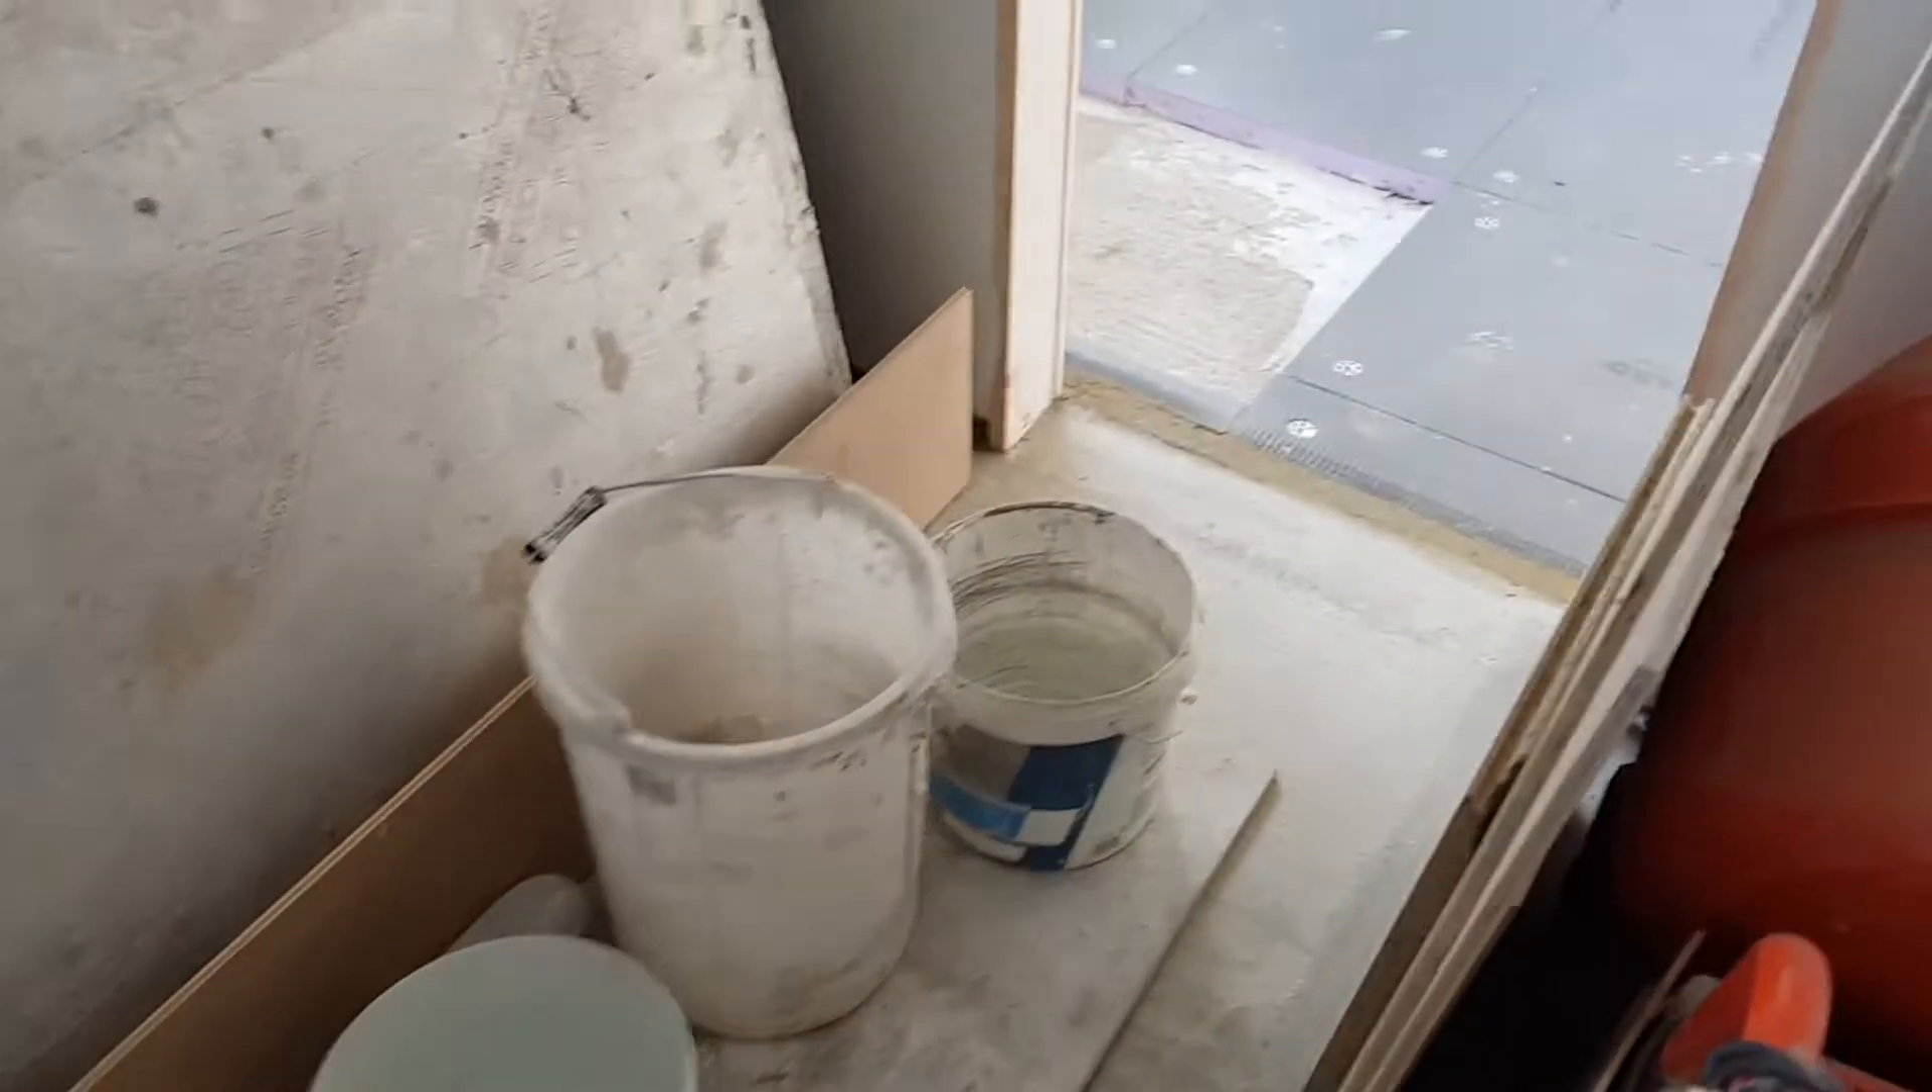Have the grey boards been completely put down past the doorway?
No.